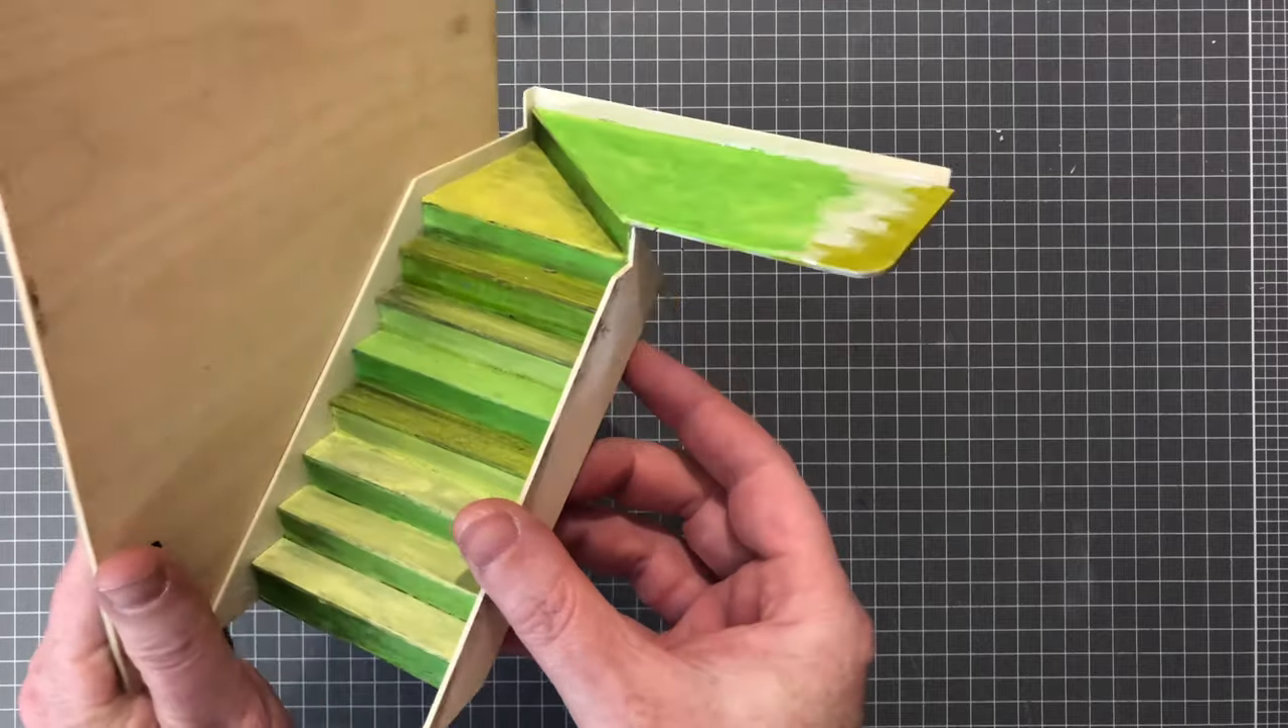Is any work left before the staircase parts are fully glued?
No.